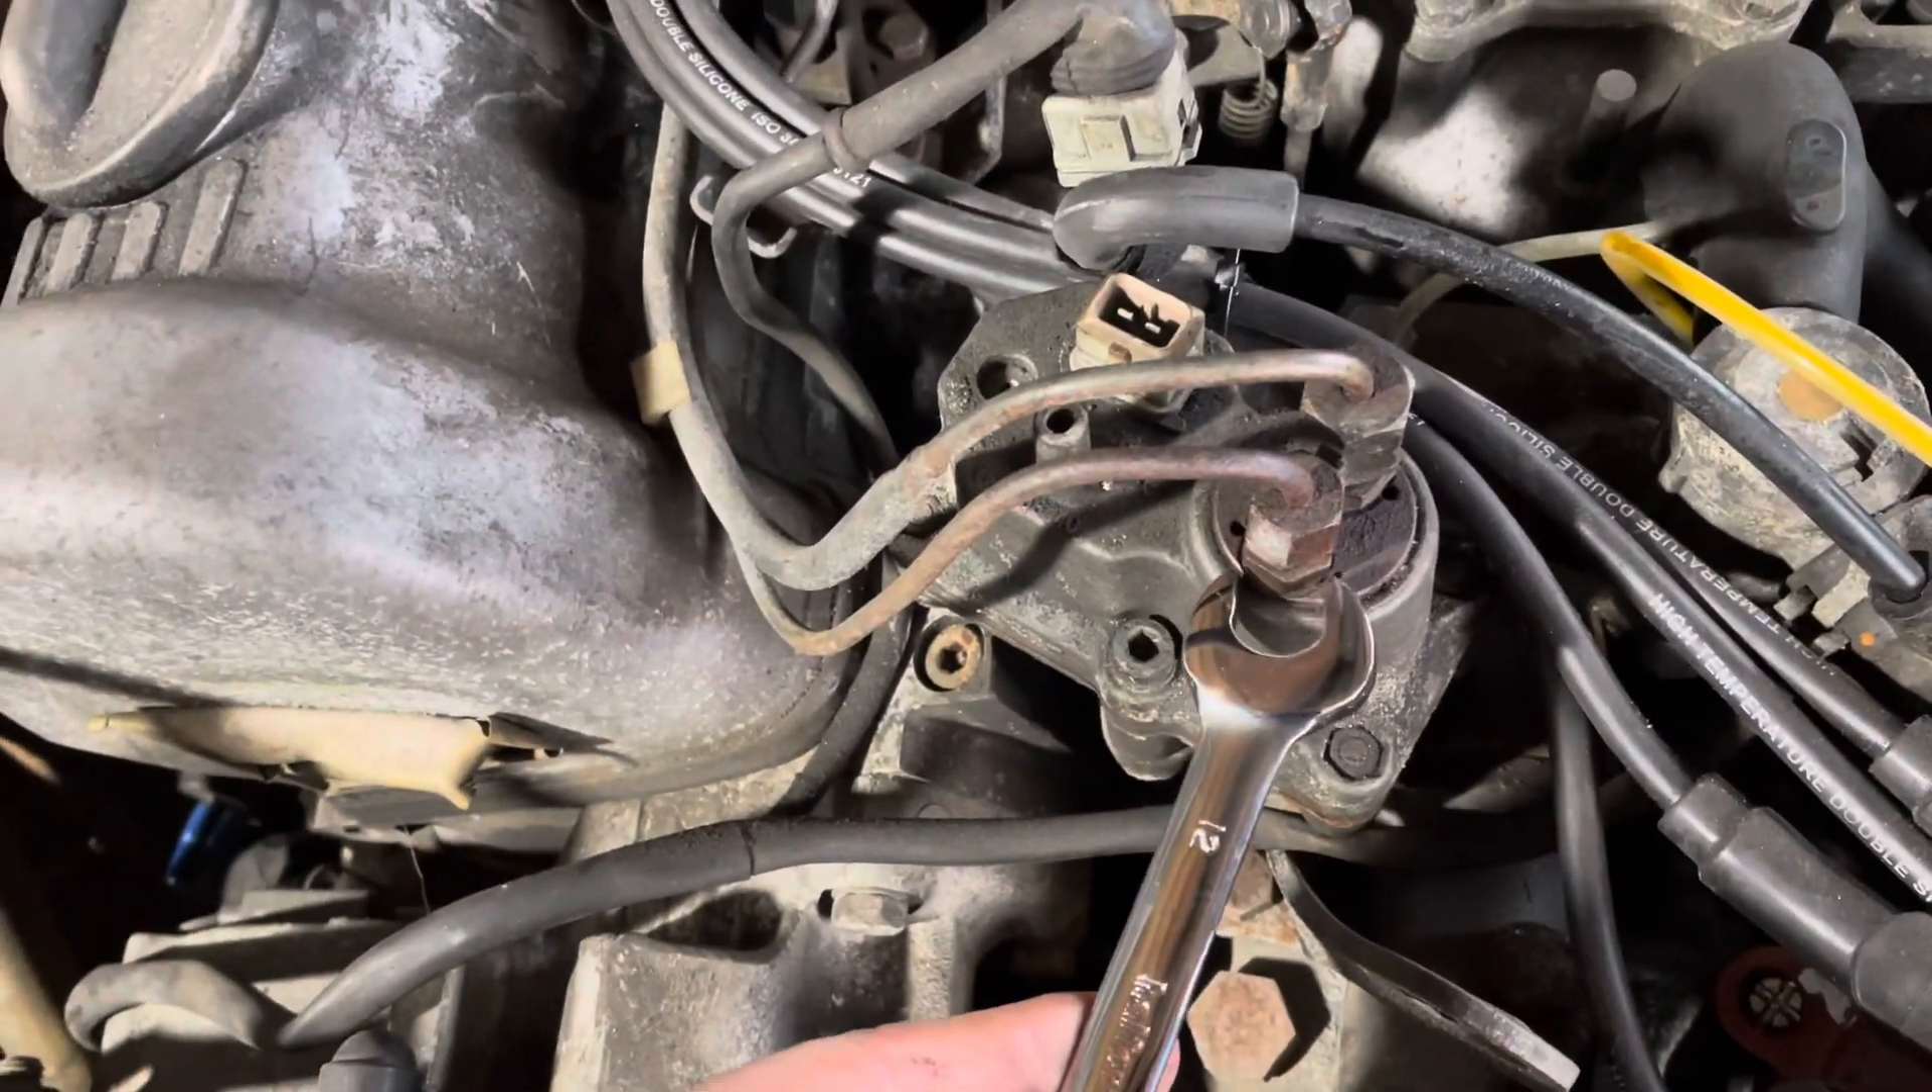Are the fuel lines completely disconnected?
No.